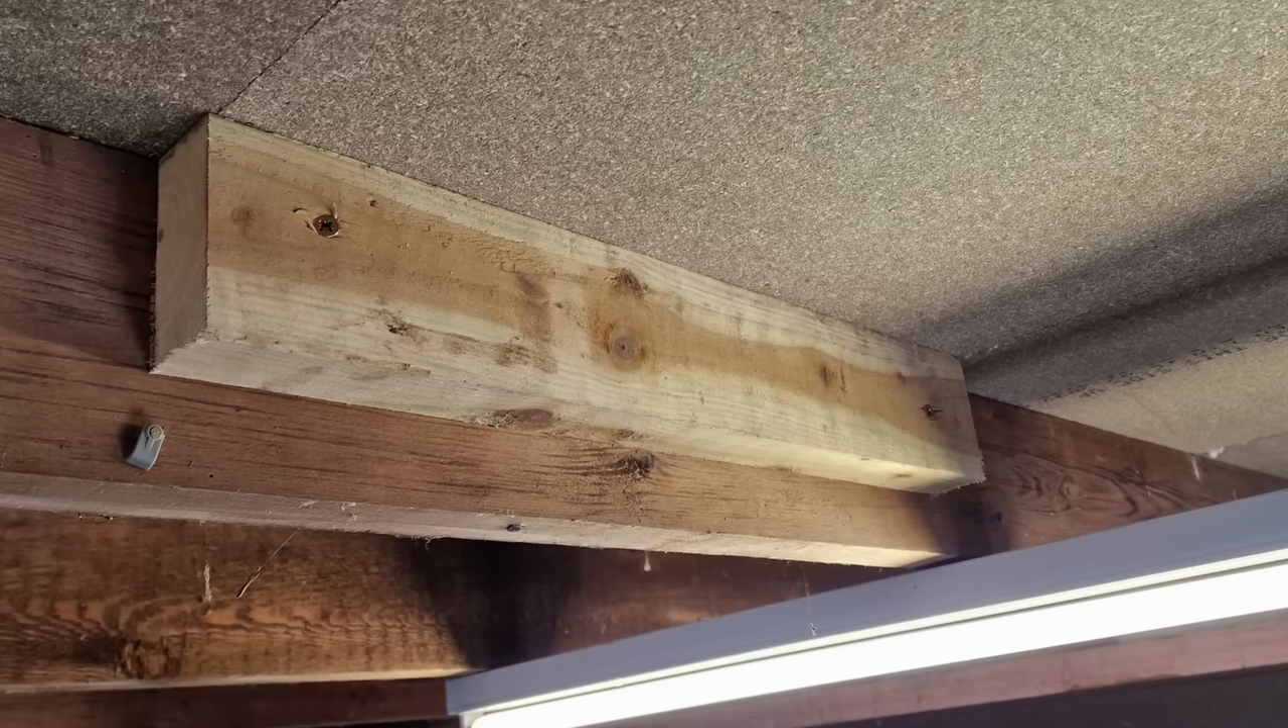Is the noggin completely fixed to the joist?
Yes.